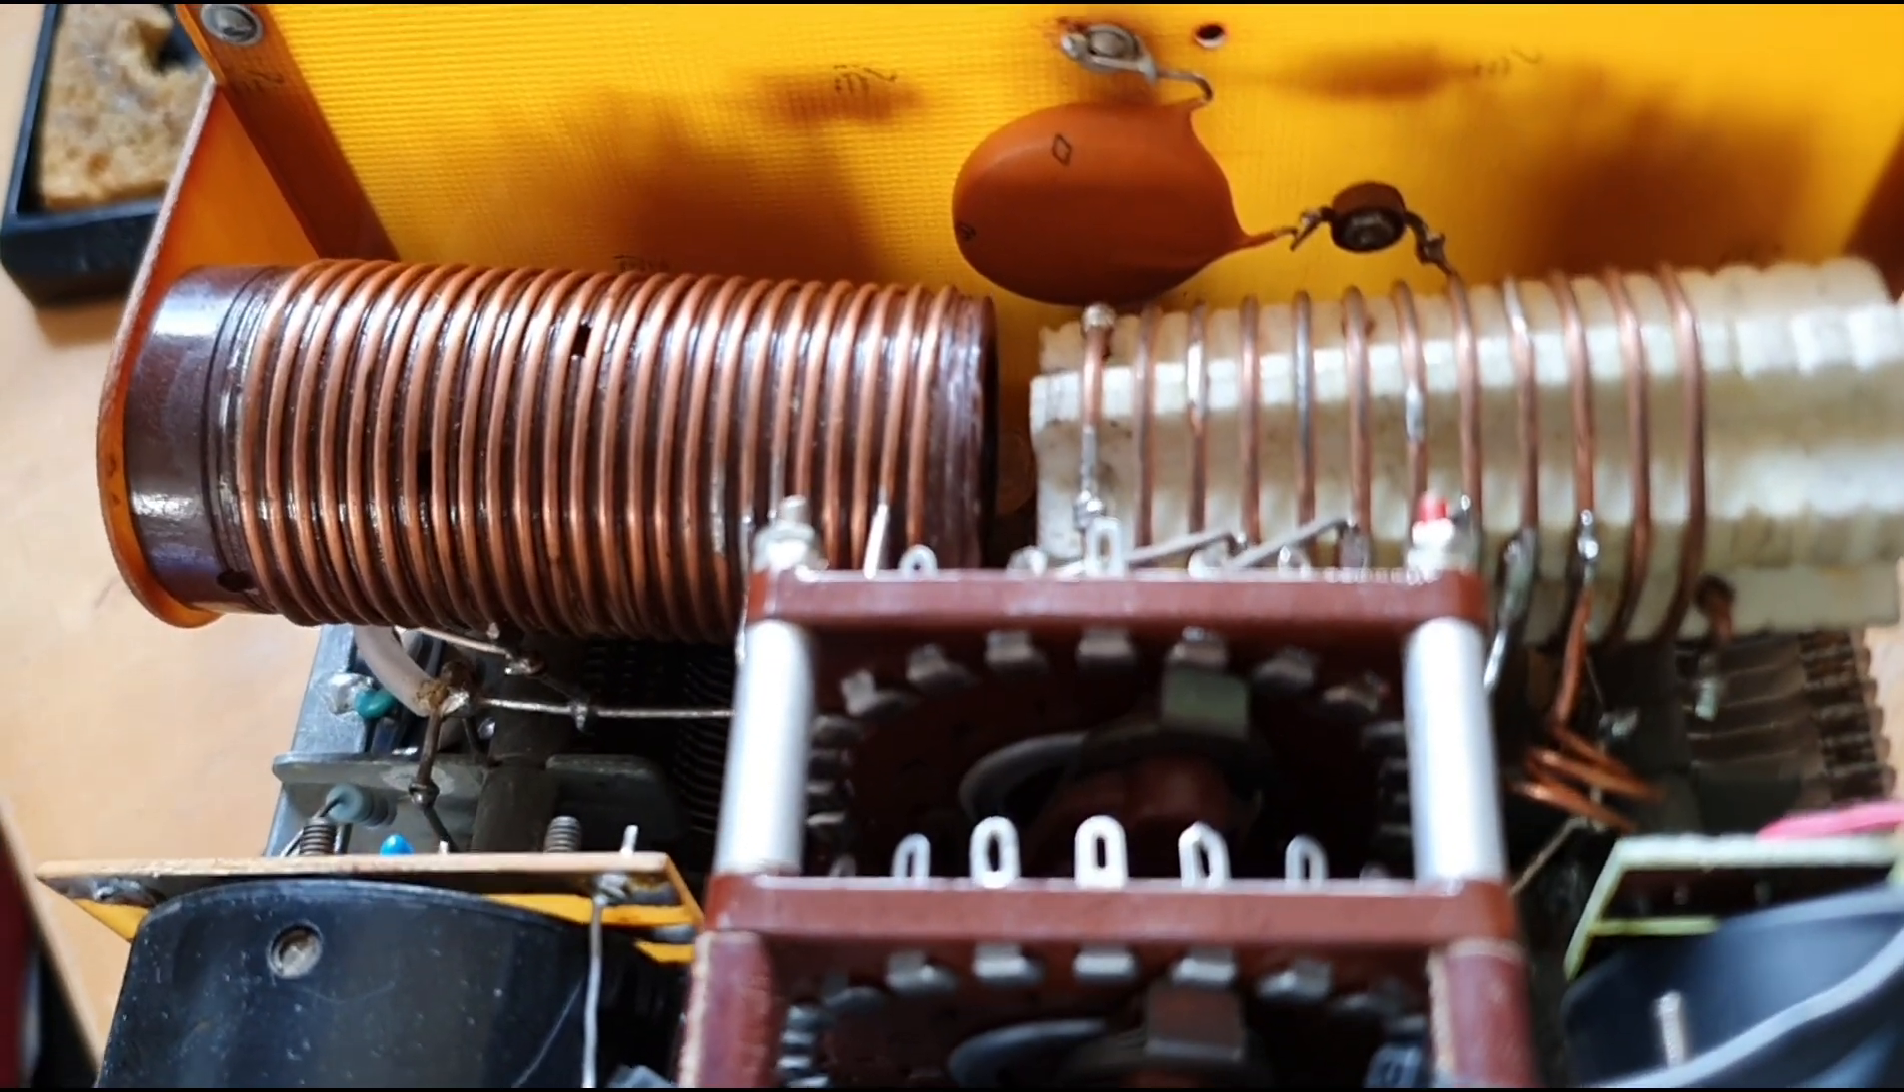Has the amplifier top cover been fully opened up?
Yes.